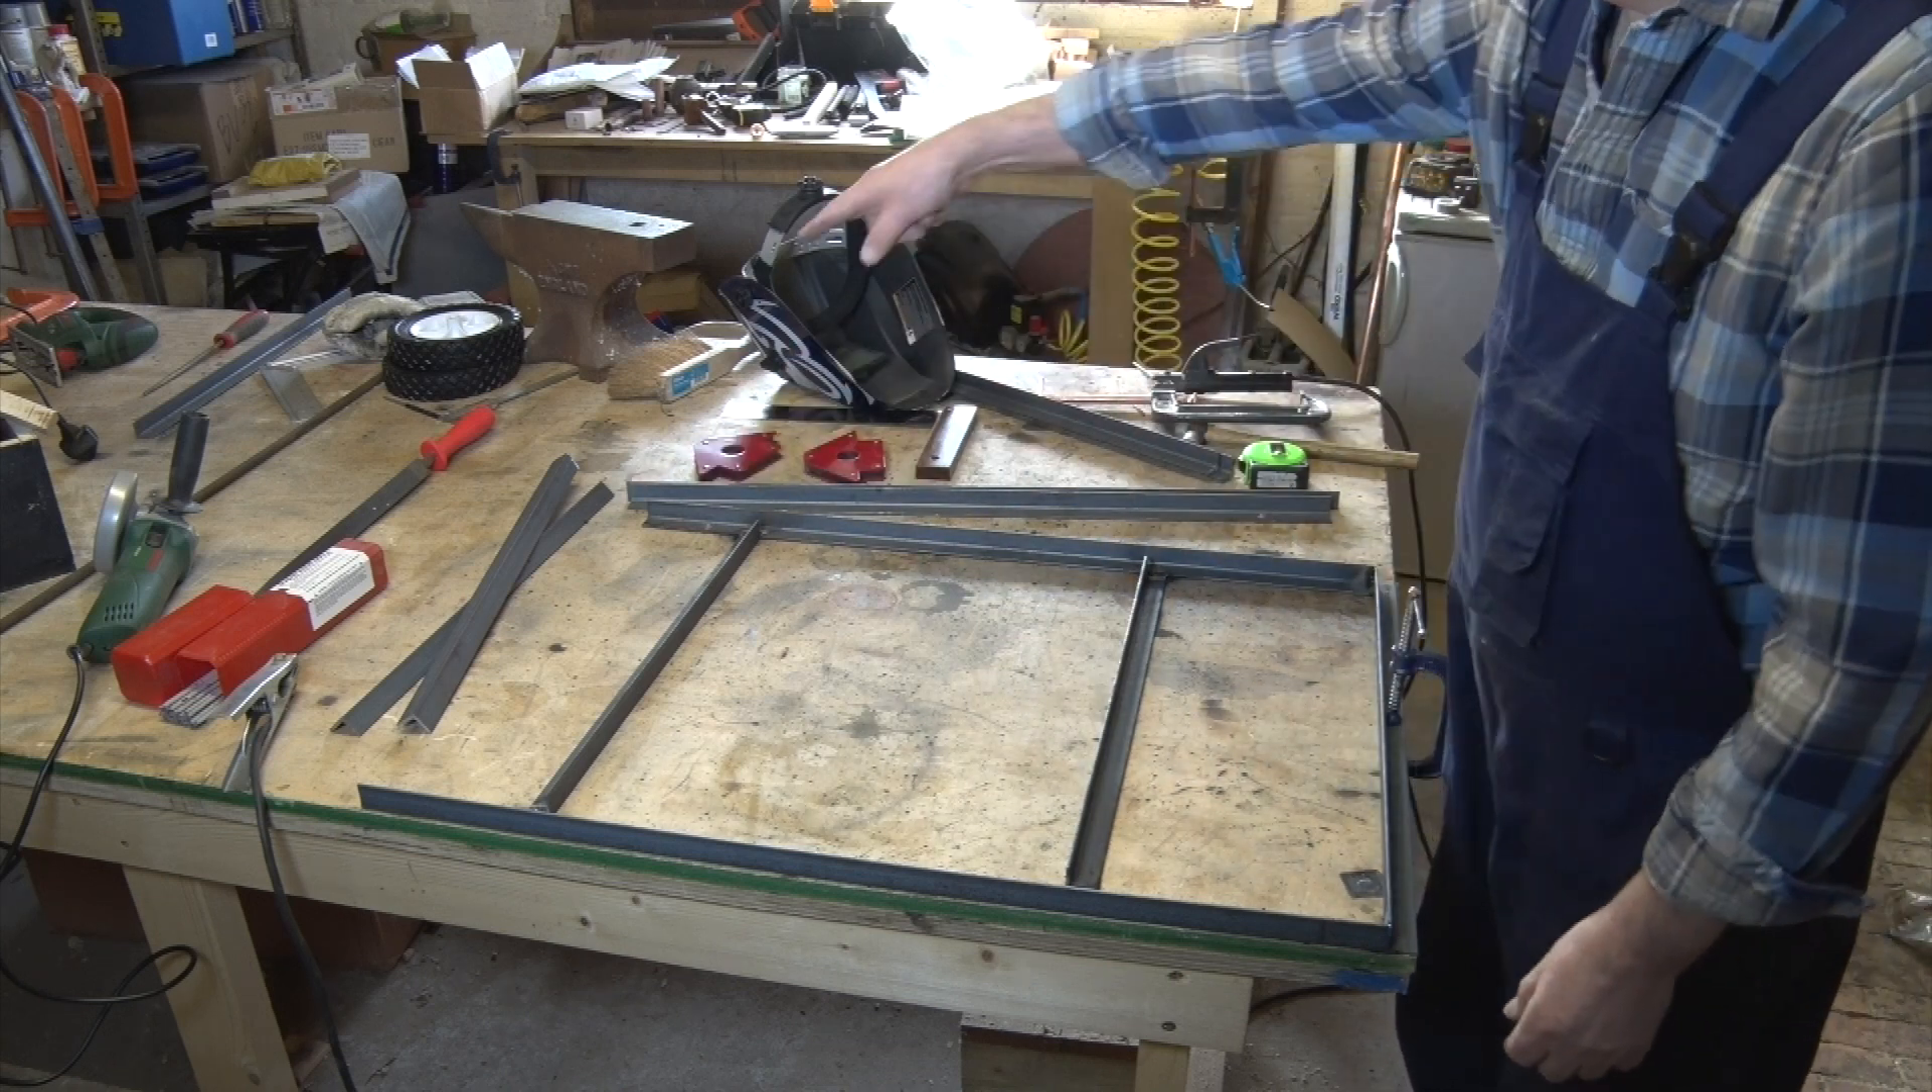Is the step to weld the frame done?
No.